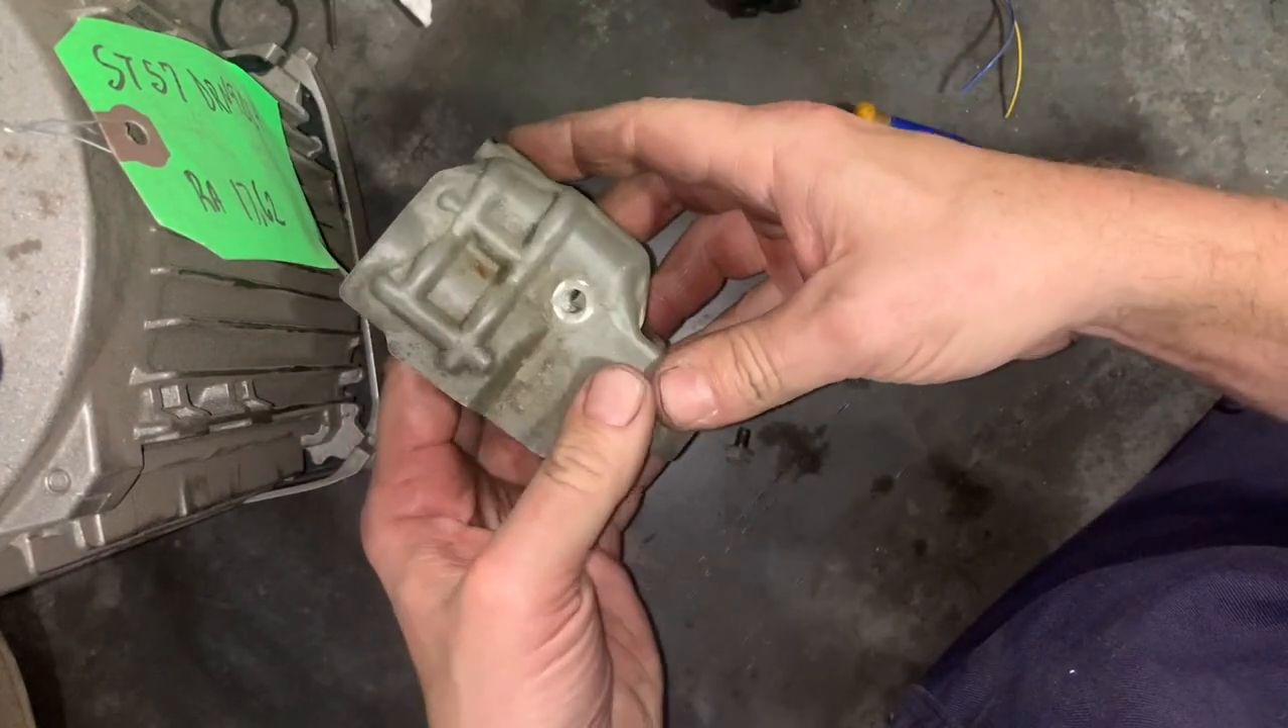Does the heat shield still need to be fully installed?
Yes.